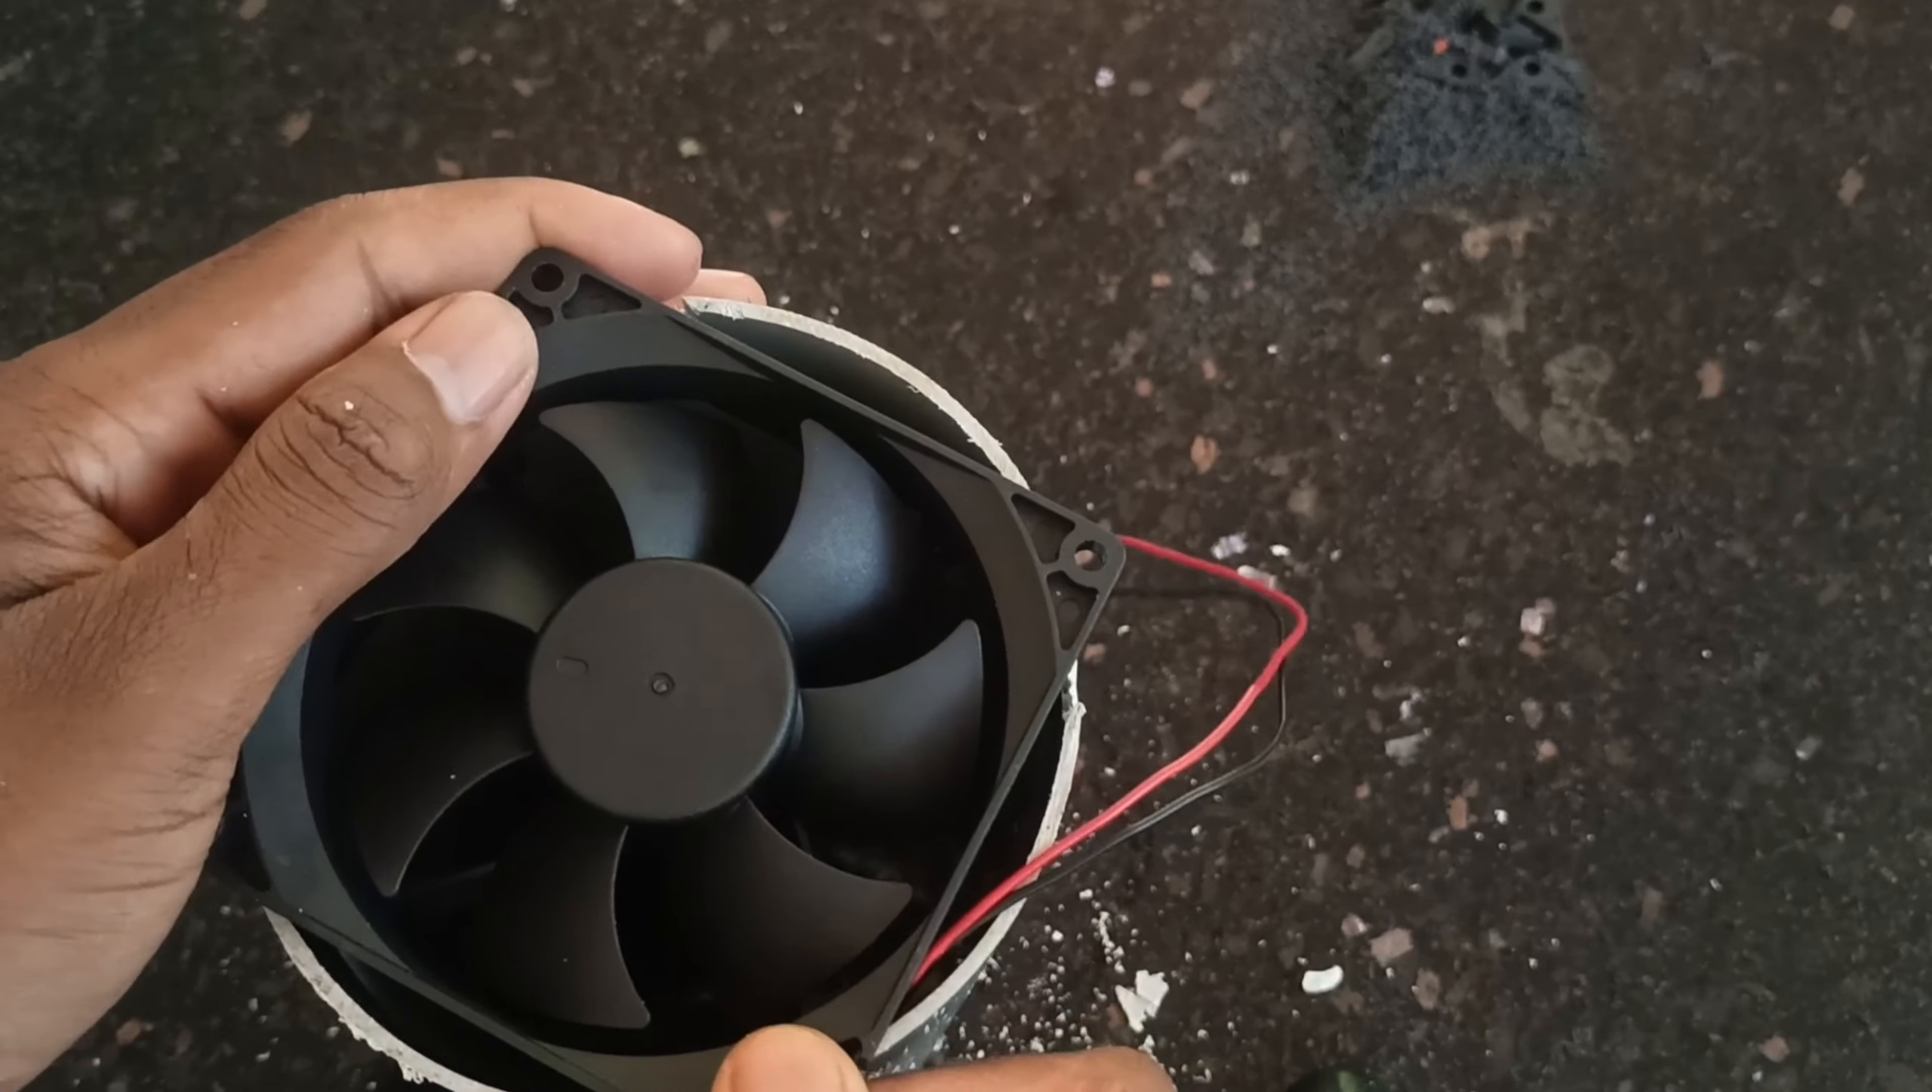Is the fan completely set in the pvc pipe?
No.